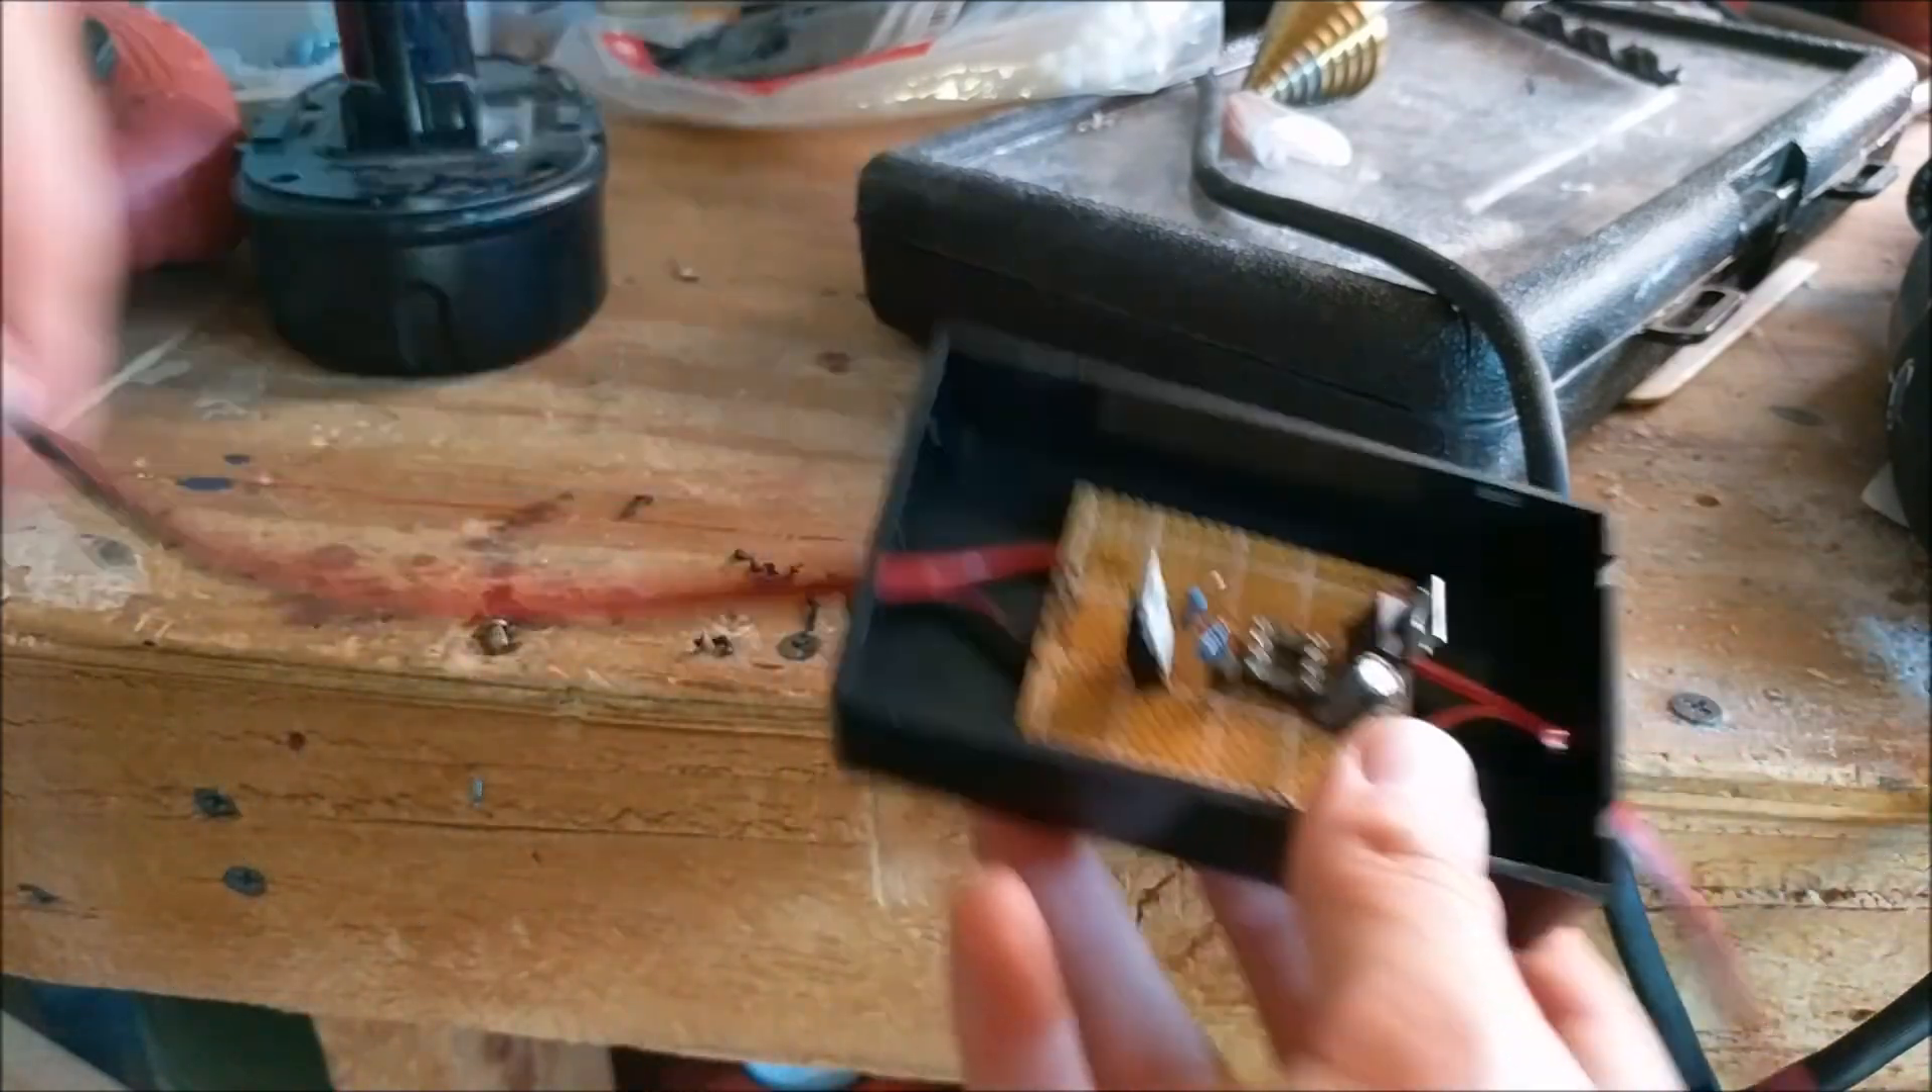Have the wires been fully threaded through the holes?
Yes.